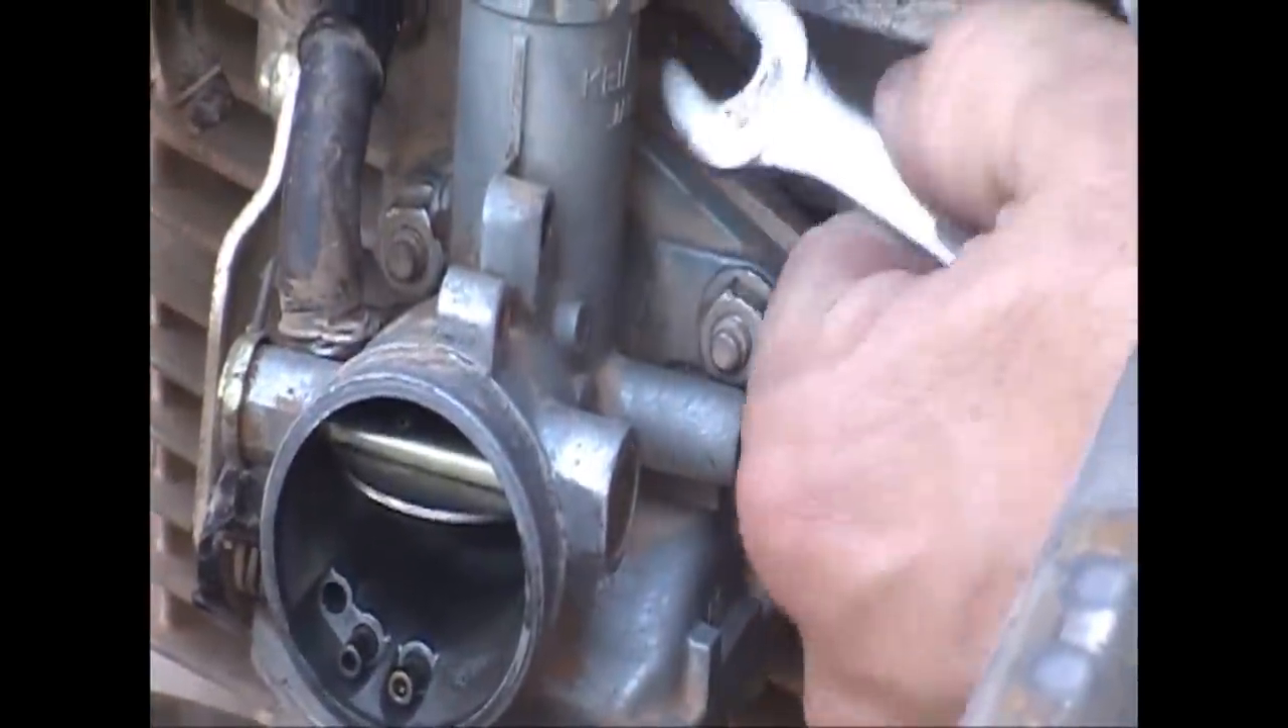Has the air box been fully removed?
Yes.